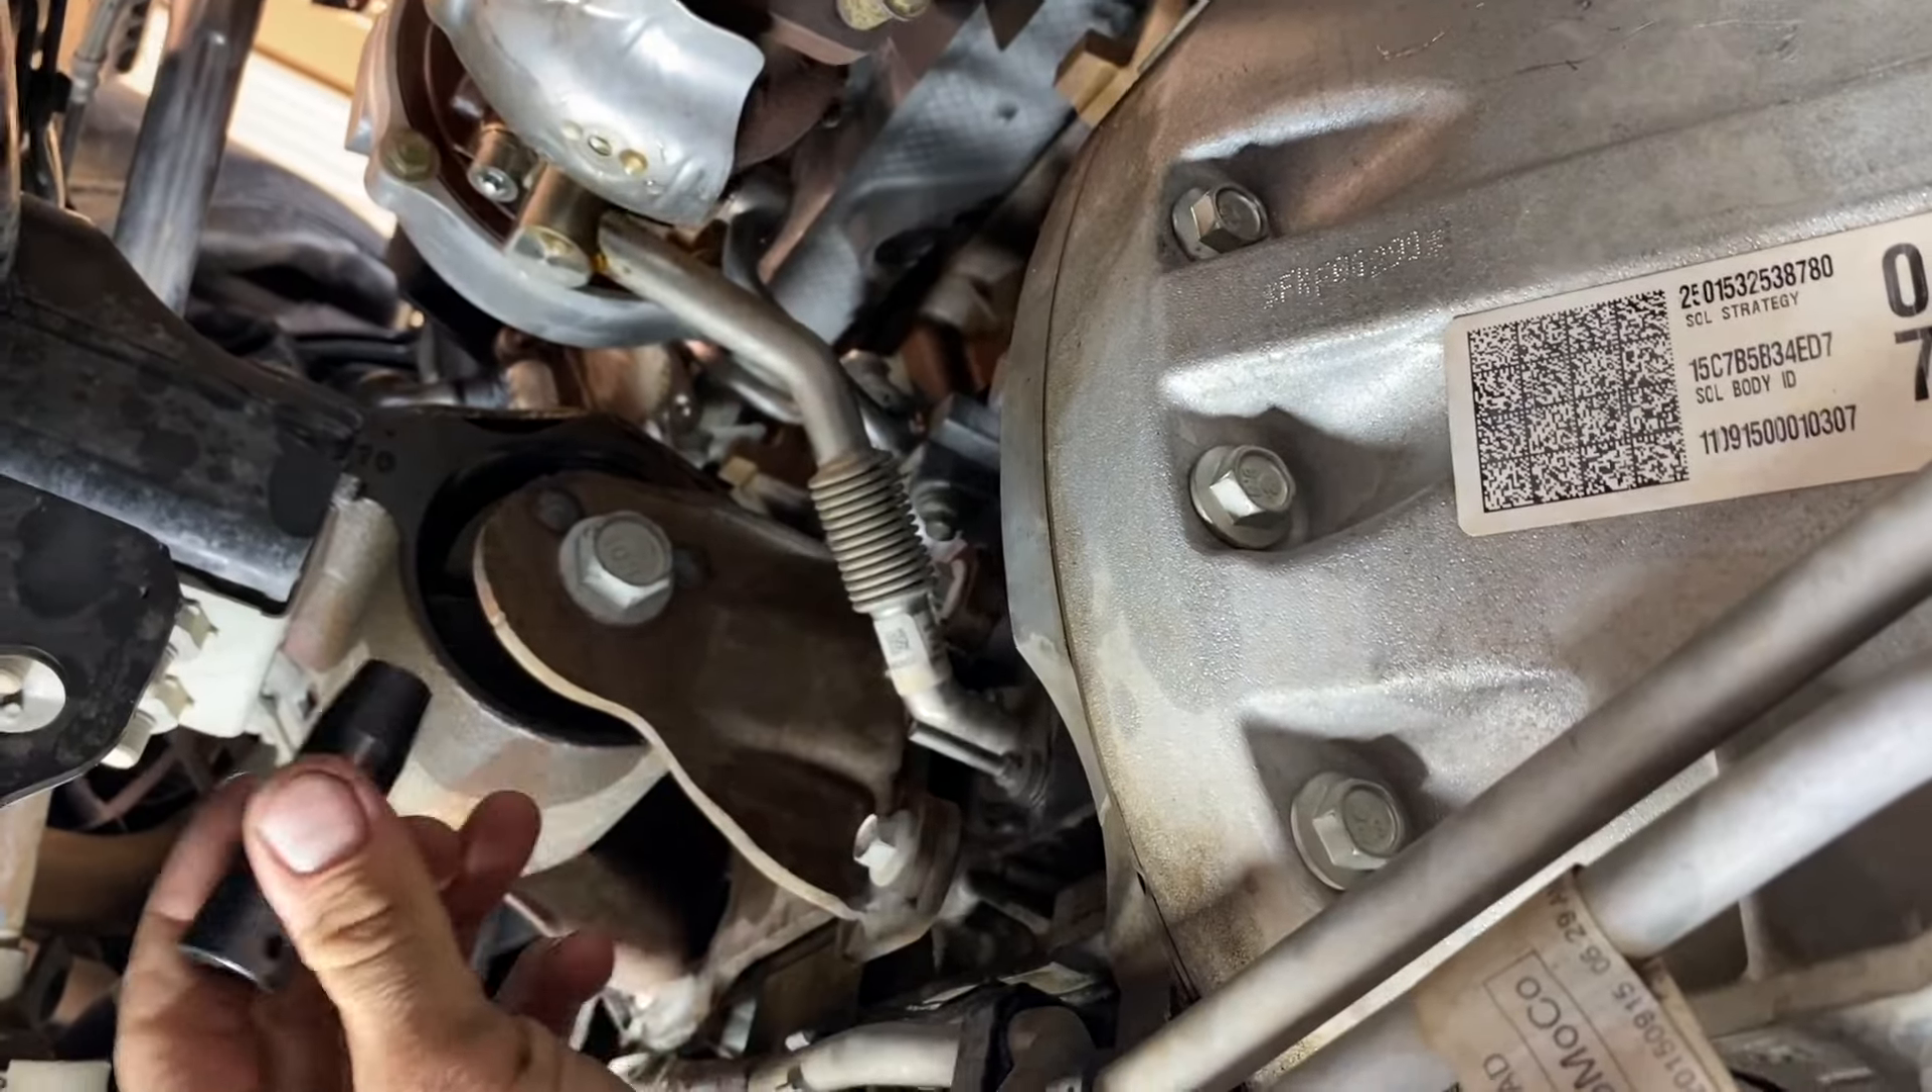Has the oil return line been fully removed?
No.